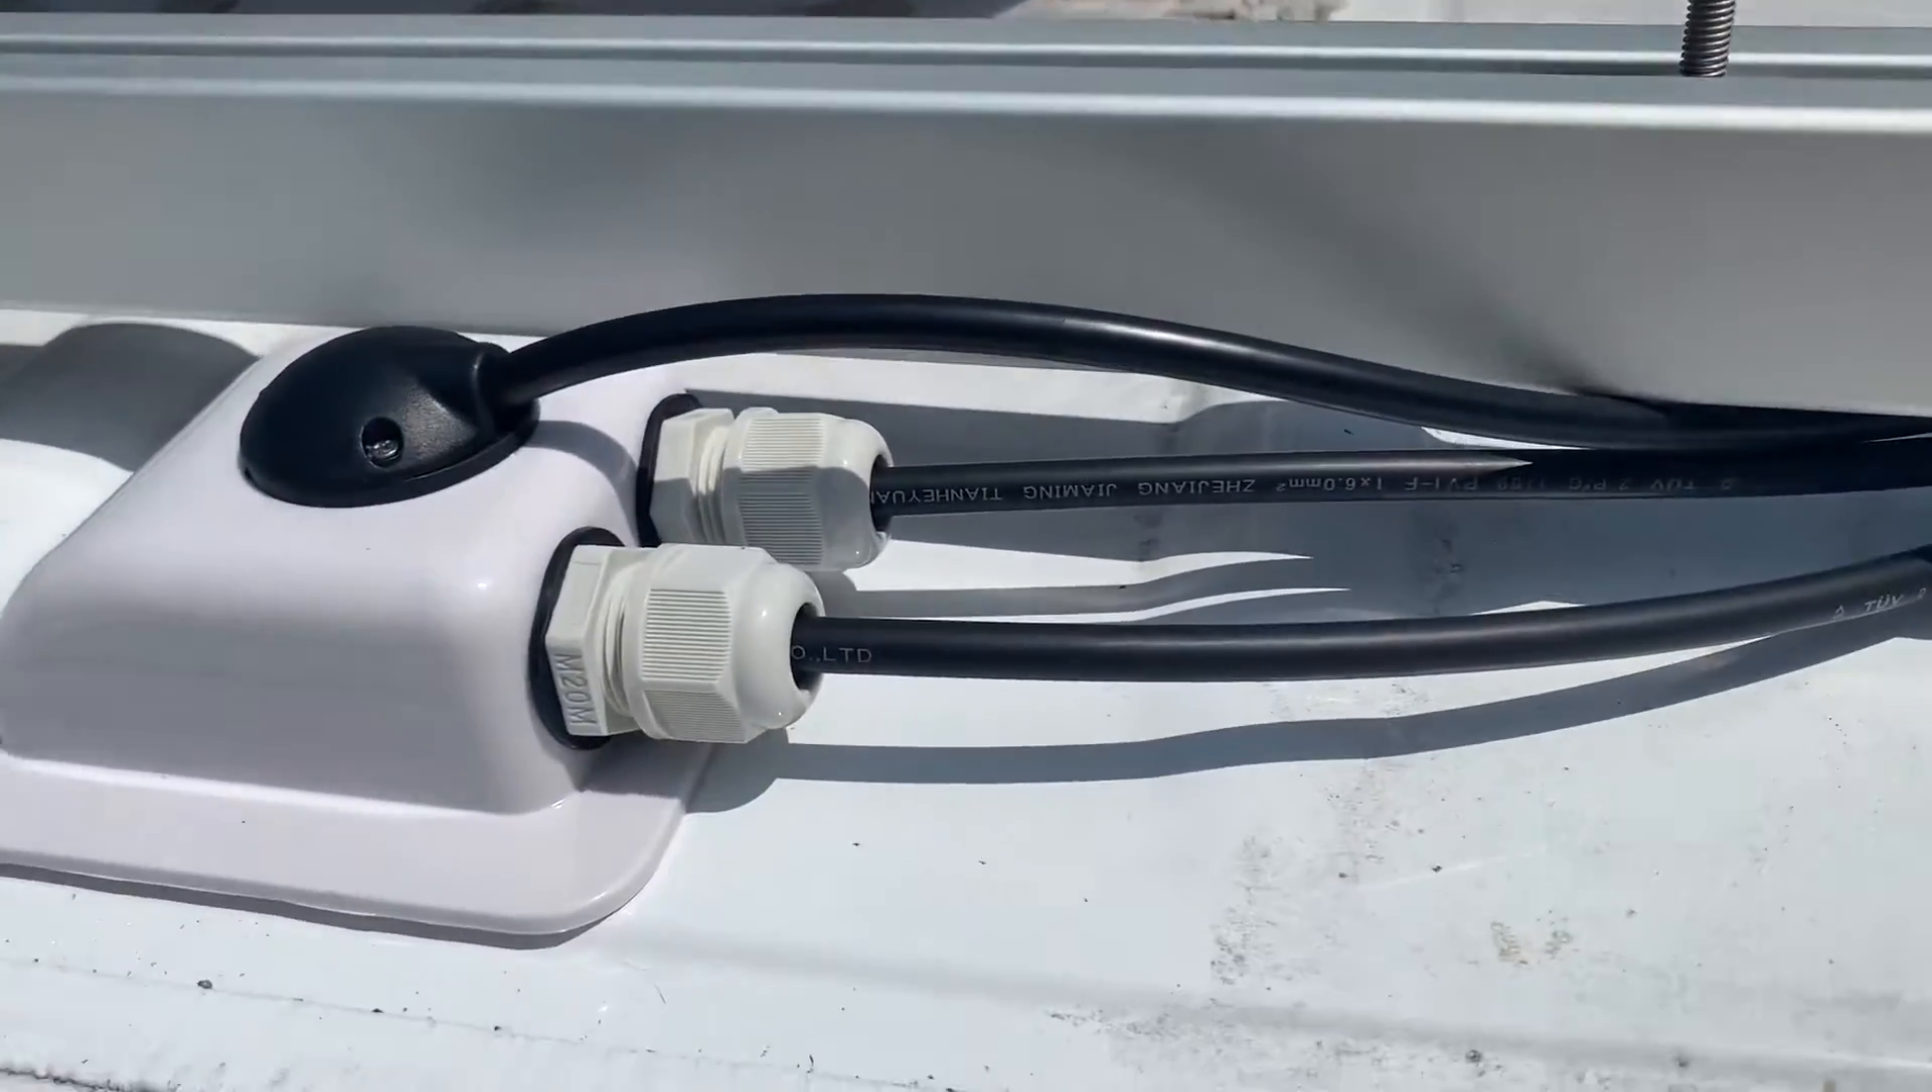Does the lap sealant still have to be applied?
Yes.